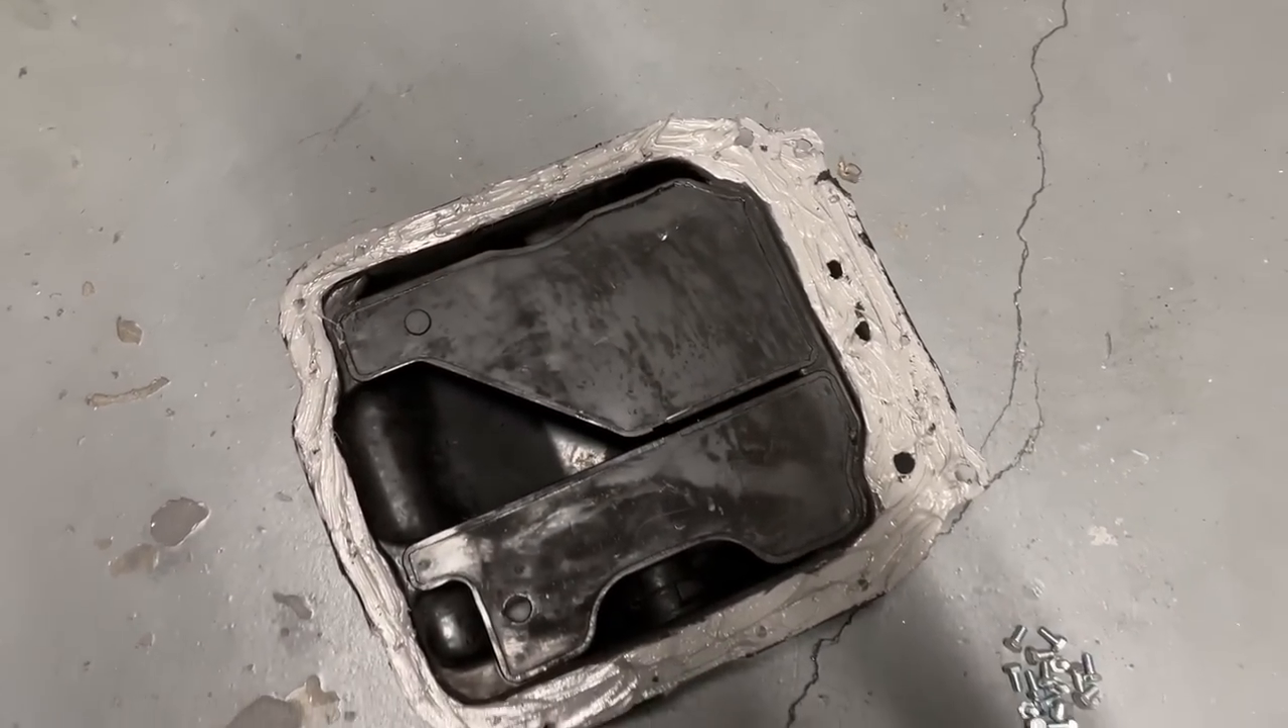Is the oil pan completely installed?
No.